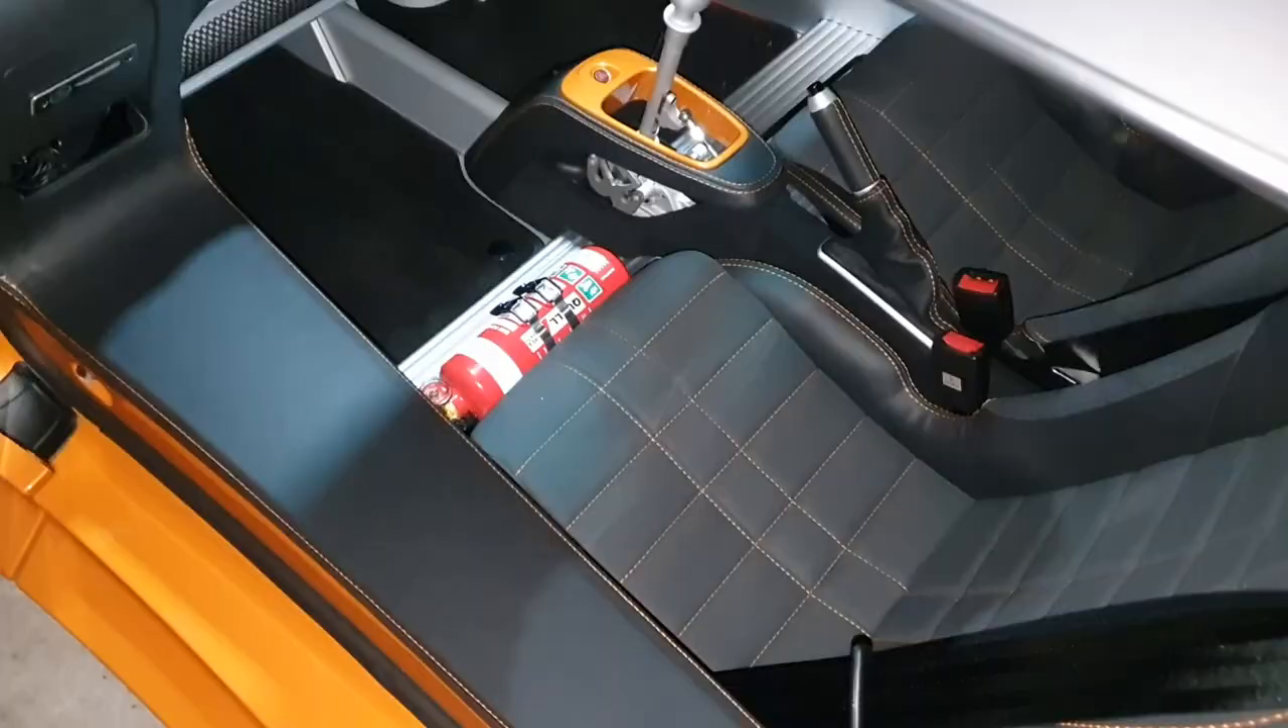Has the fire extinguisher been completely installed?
Yes.